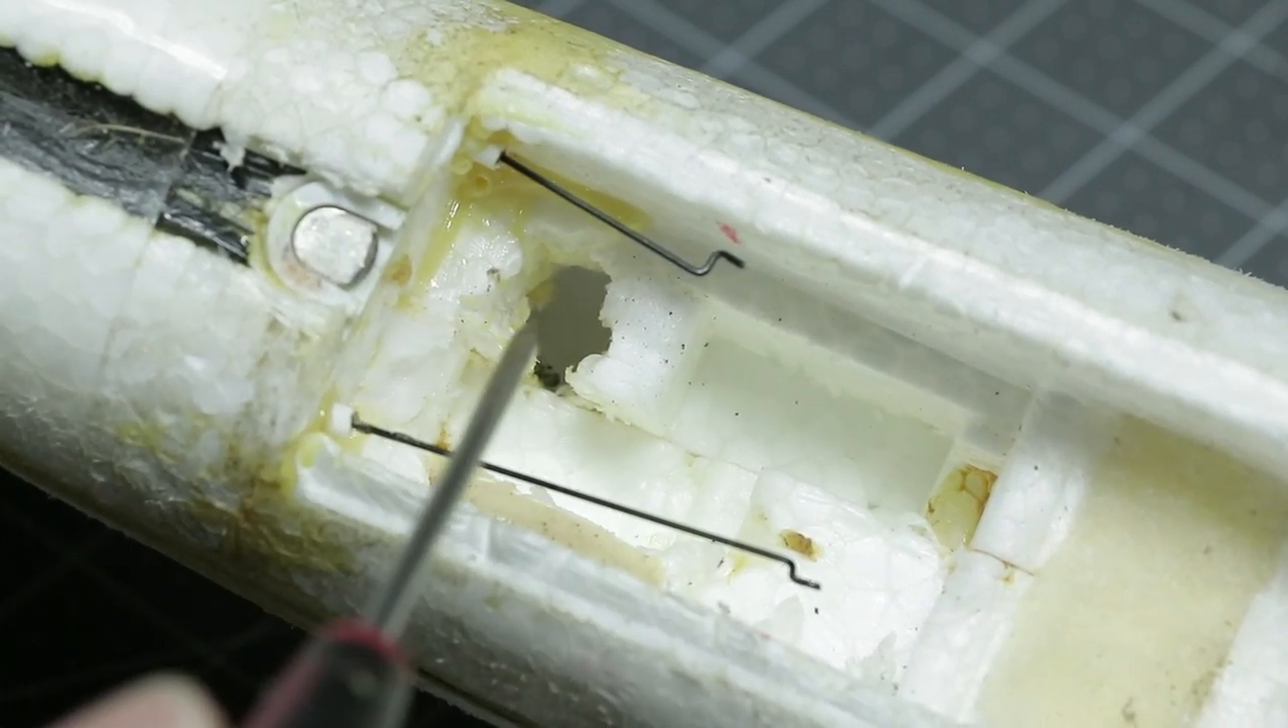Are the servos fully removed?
Yes.